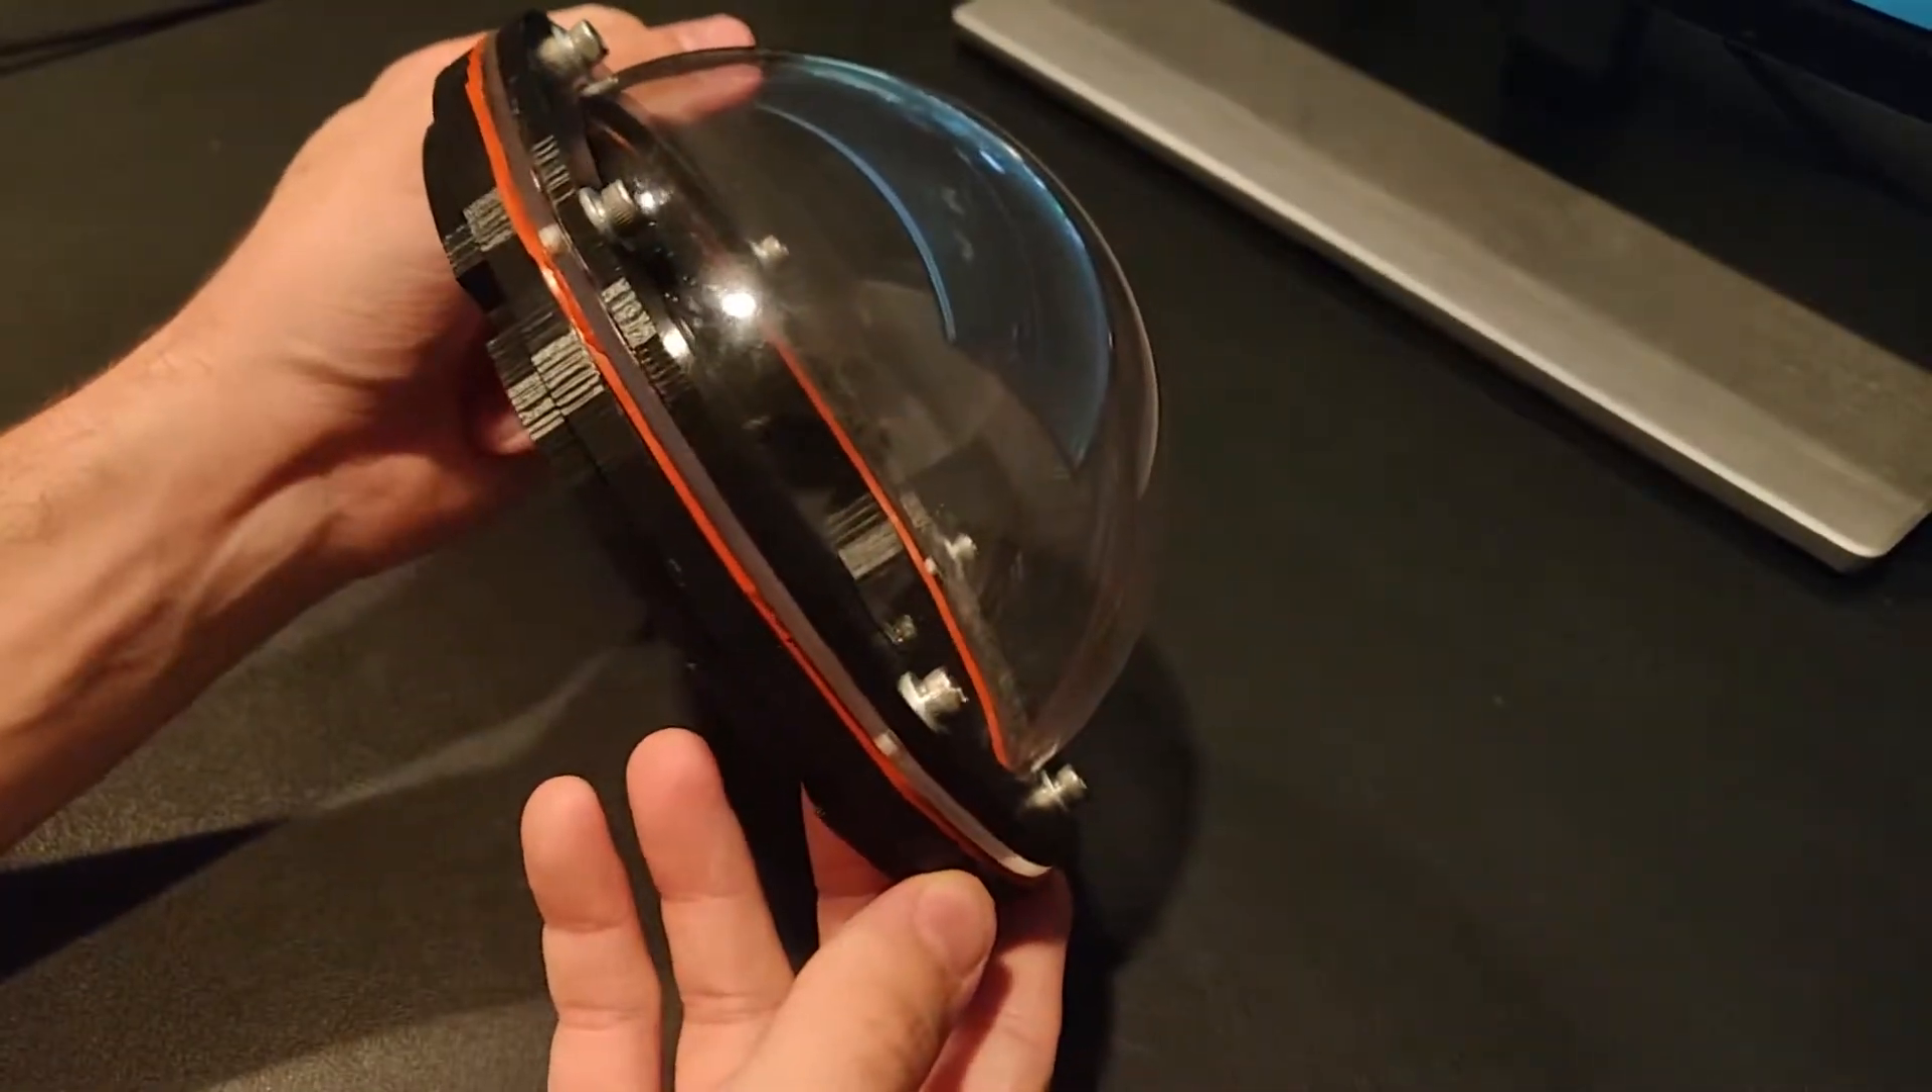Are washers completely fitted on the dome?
Yes.